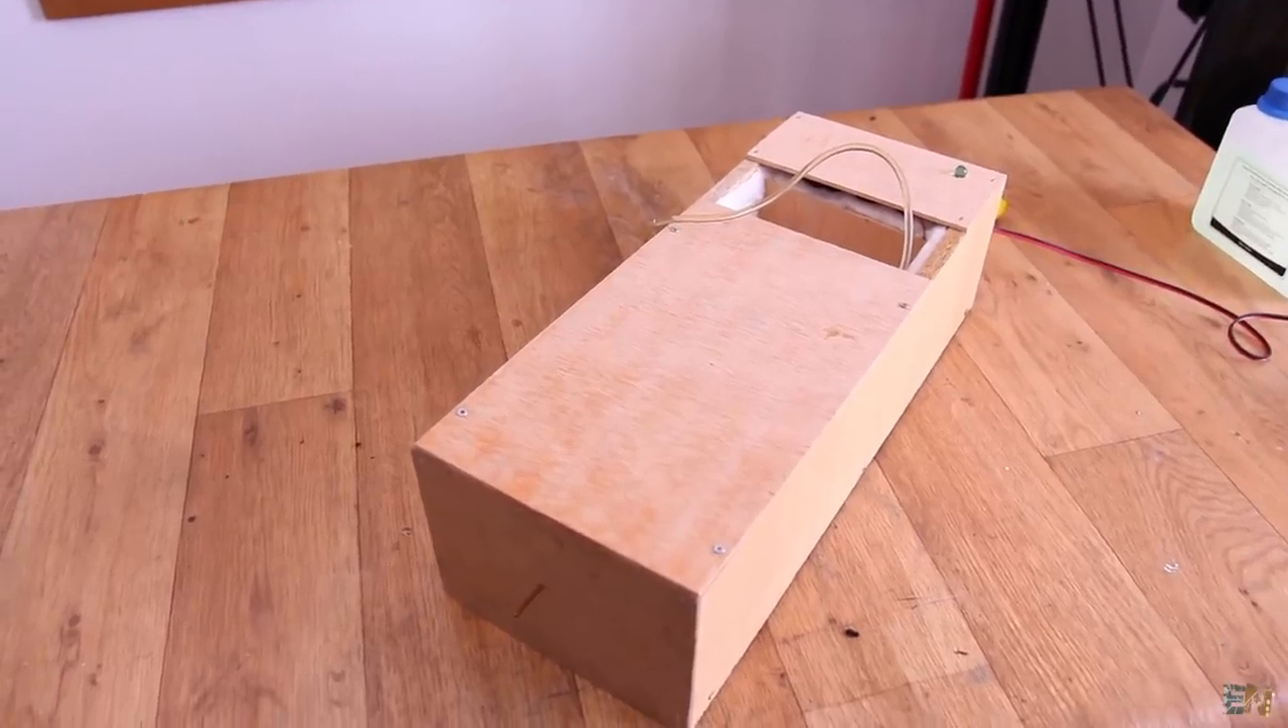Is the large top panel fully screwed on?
Yes.